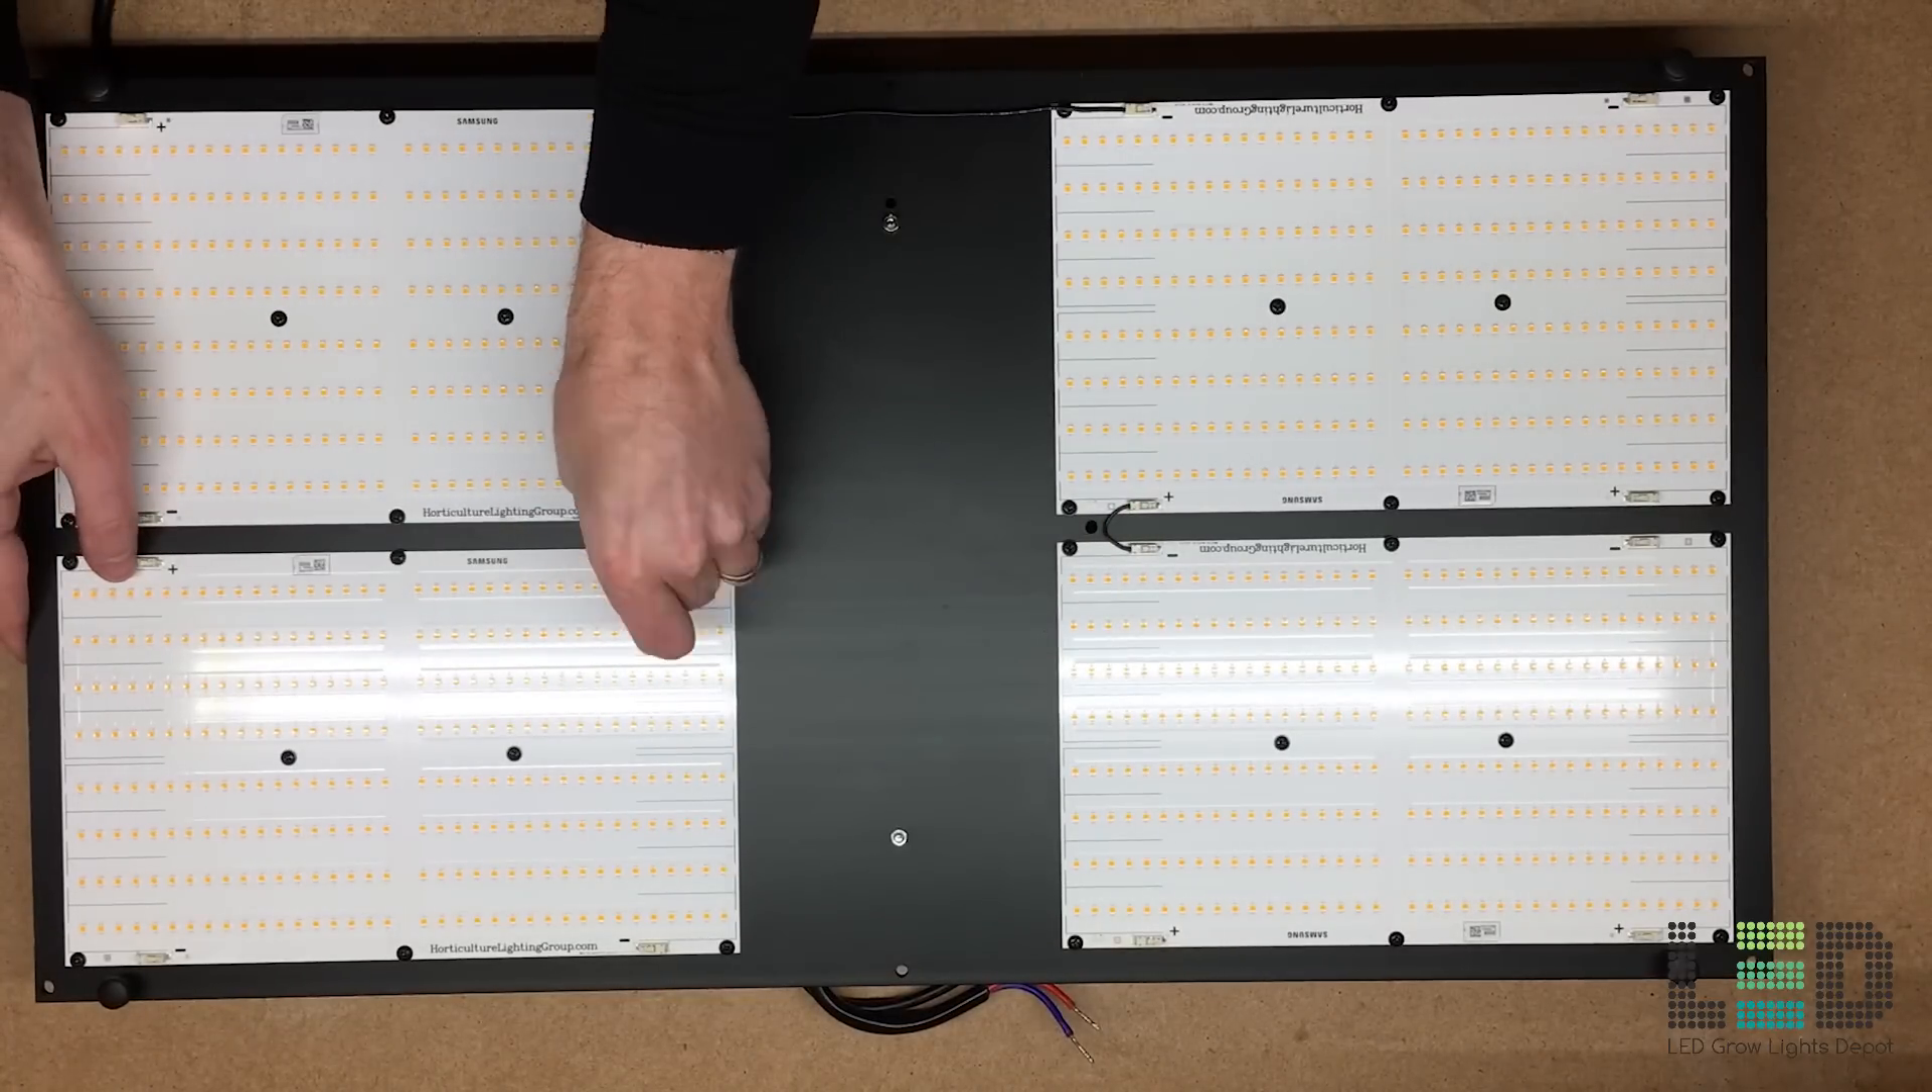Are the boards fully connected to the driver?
No.